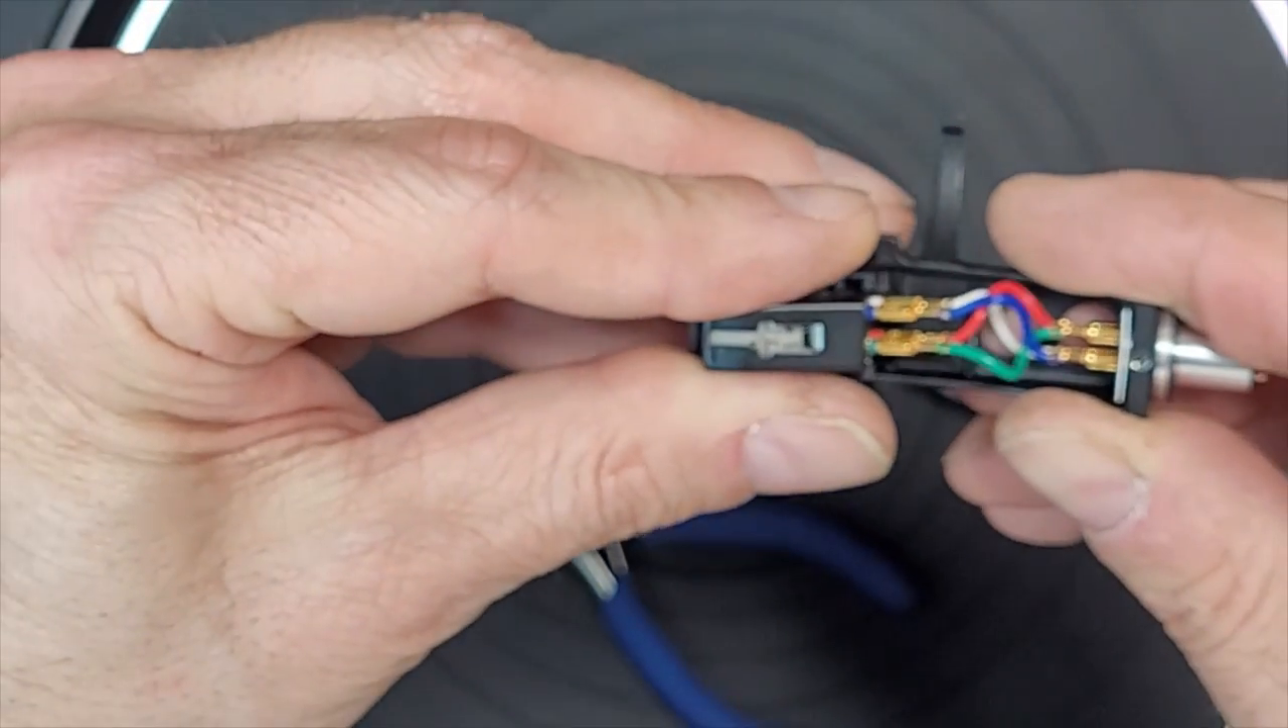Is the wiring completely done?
Yes.